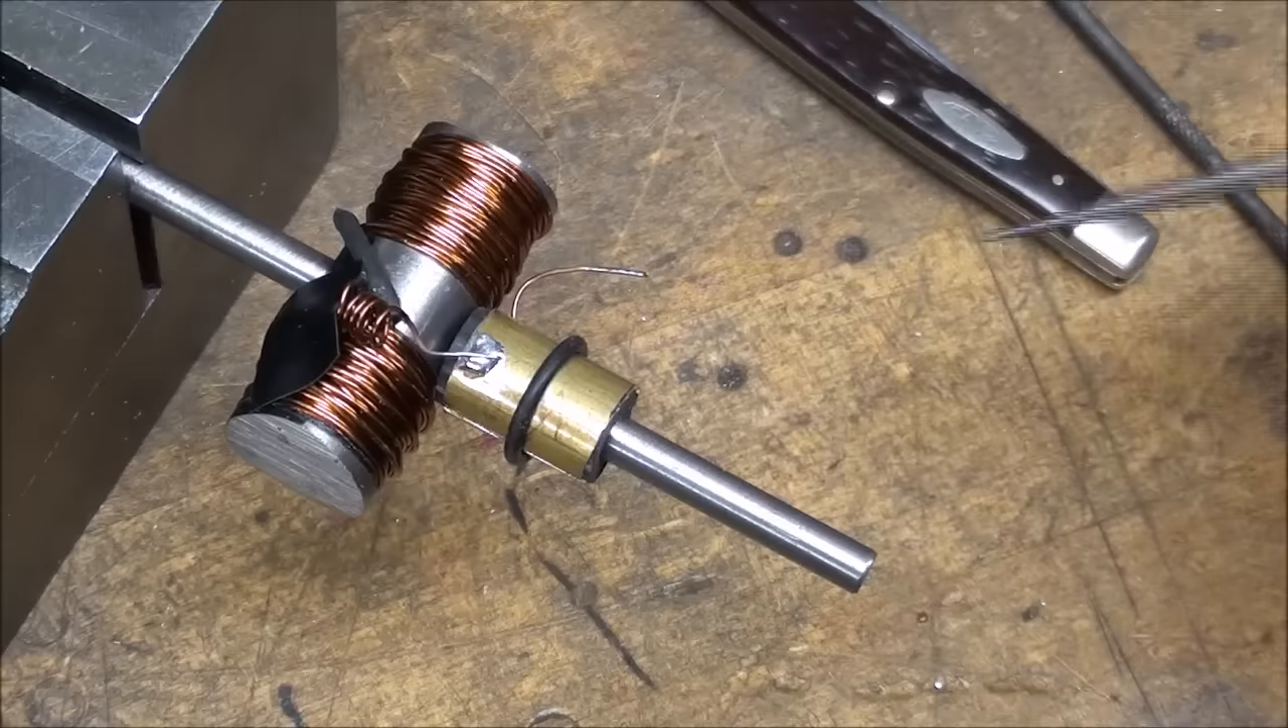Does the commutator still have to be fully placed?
No.